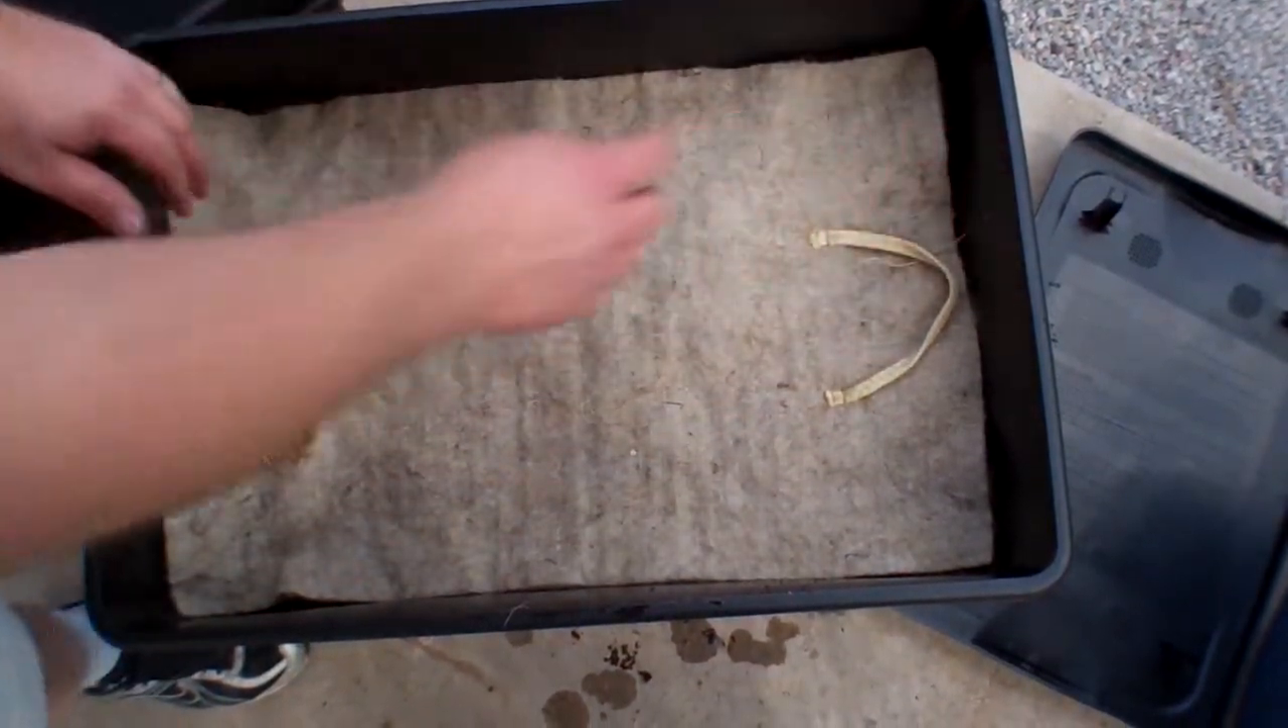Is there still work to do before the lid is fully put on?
Yes.